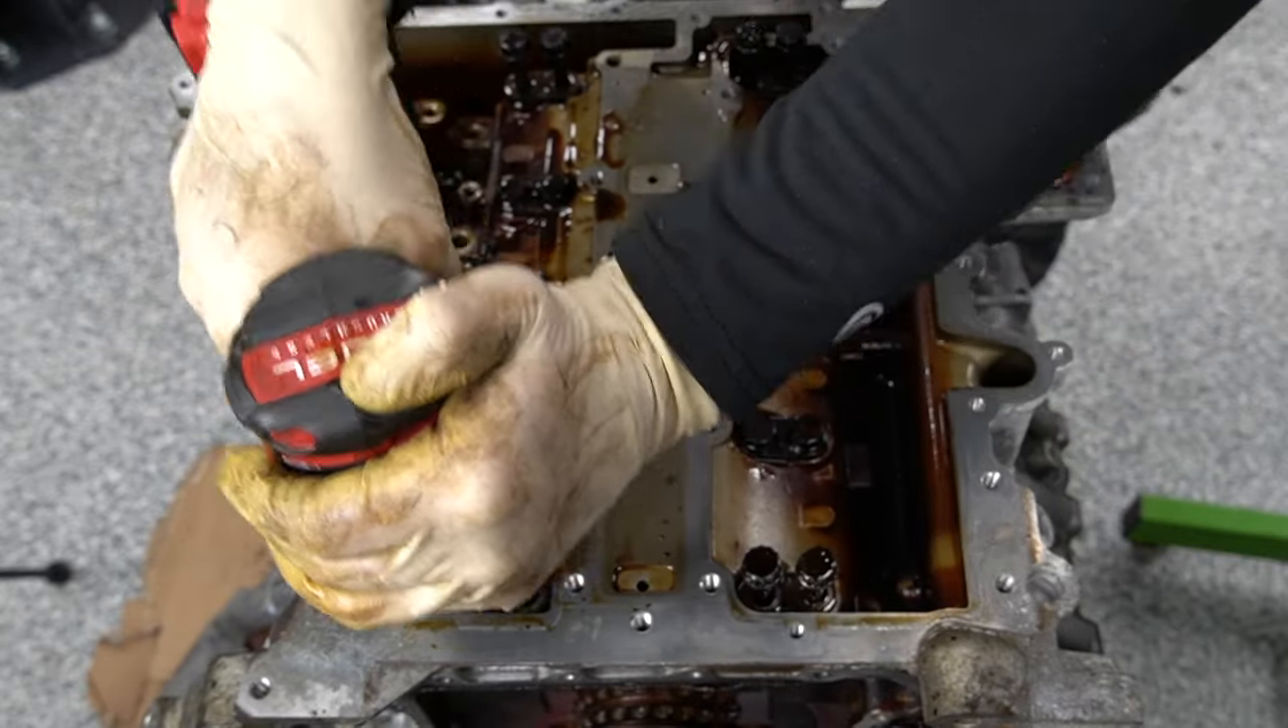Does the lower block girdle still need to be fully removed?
Yes.